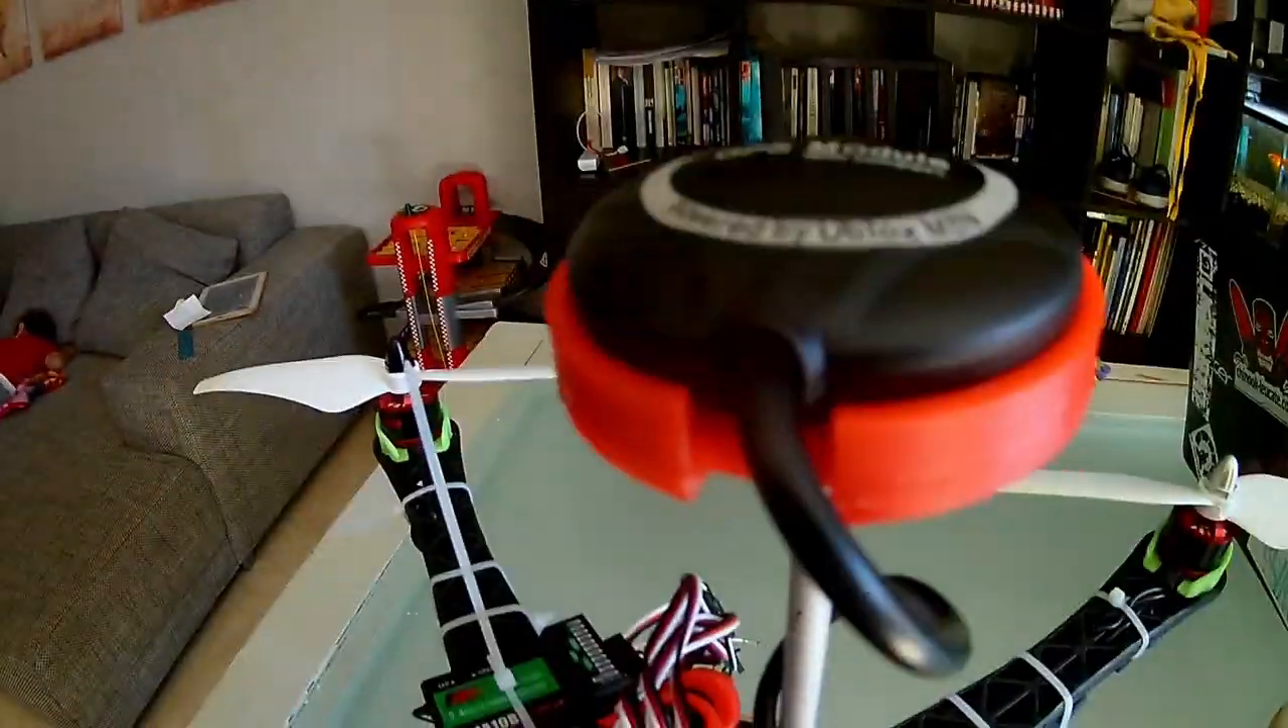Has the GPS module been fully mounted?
Yes.